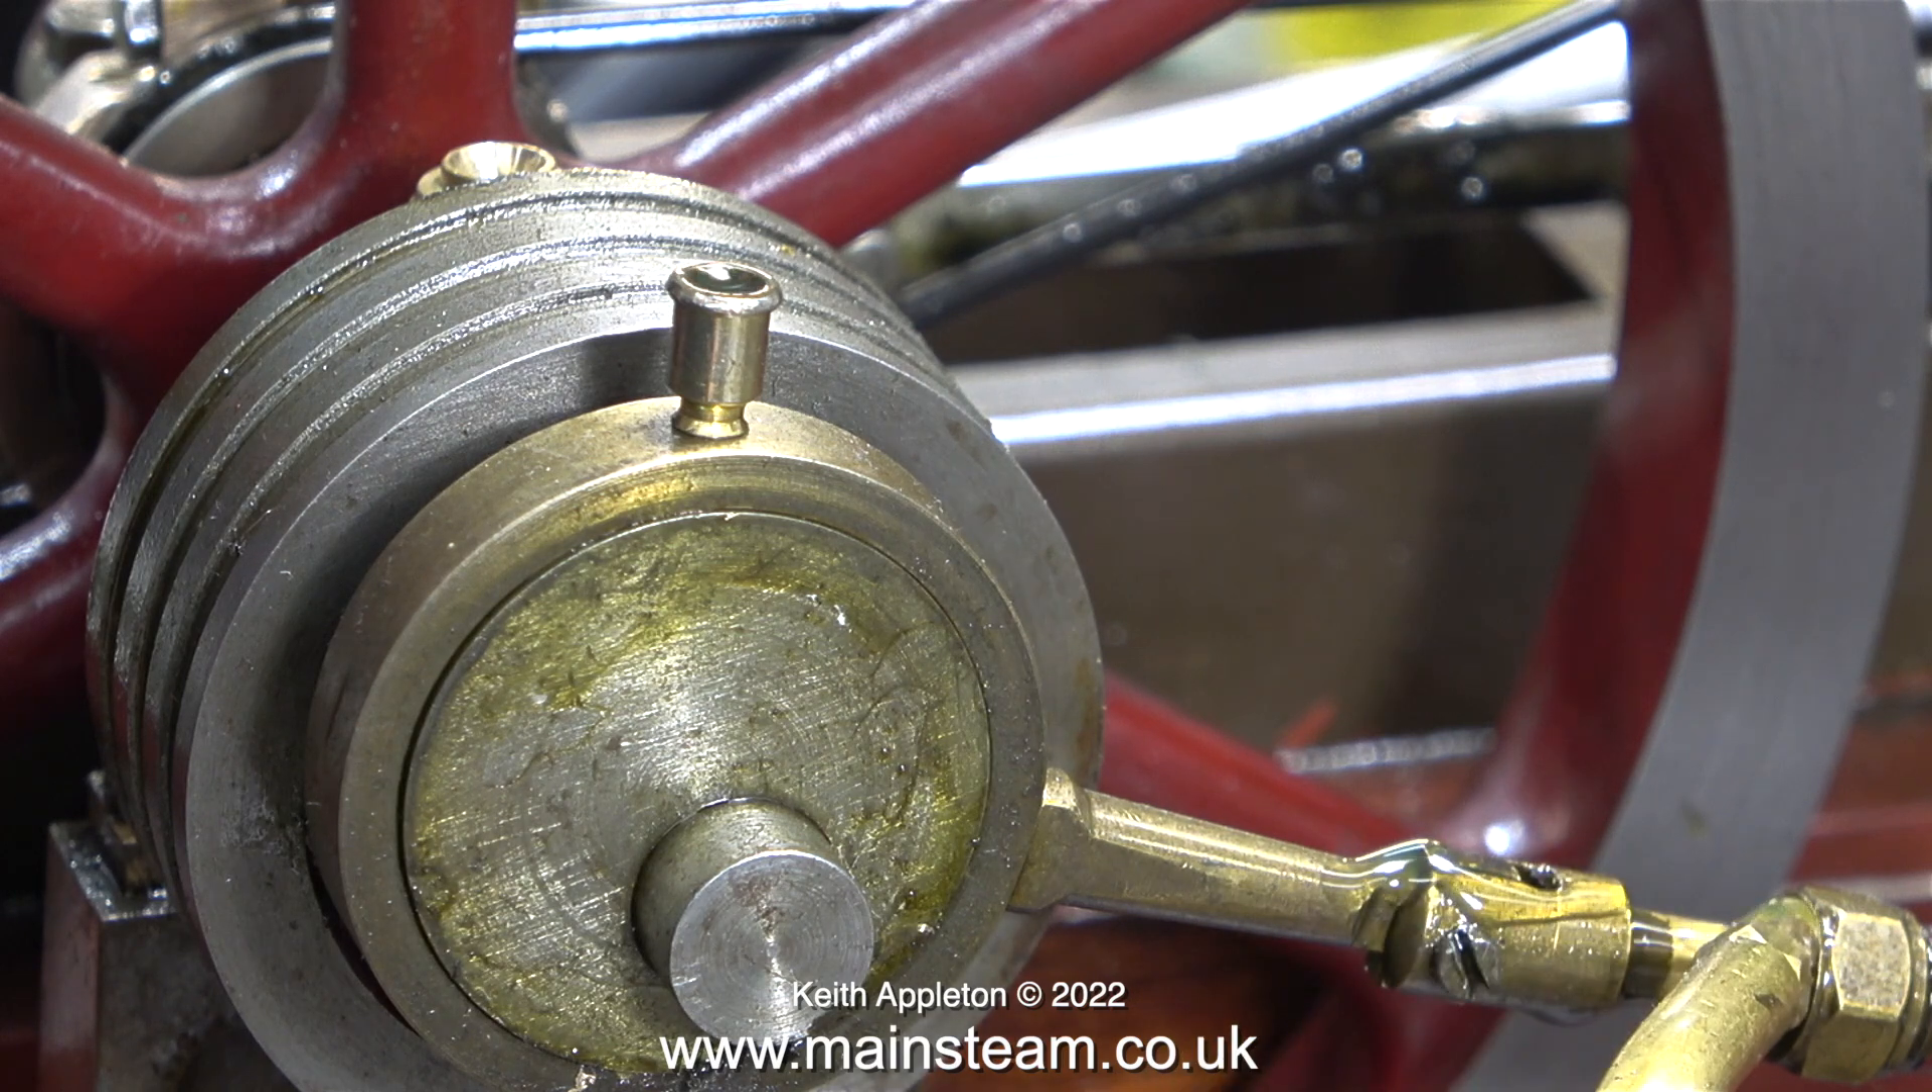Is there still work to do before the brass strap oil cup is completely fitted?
No.